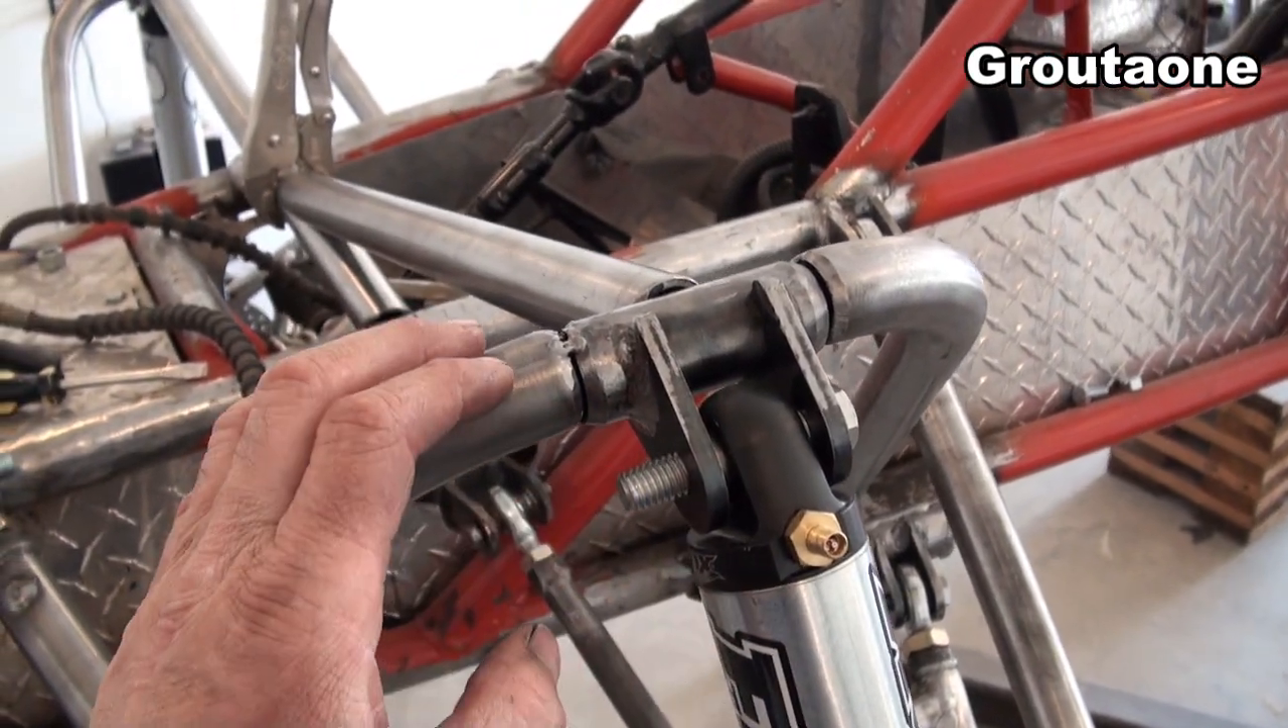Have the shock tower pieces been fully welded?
No.